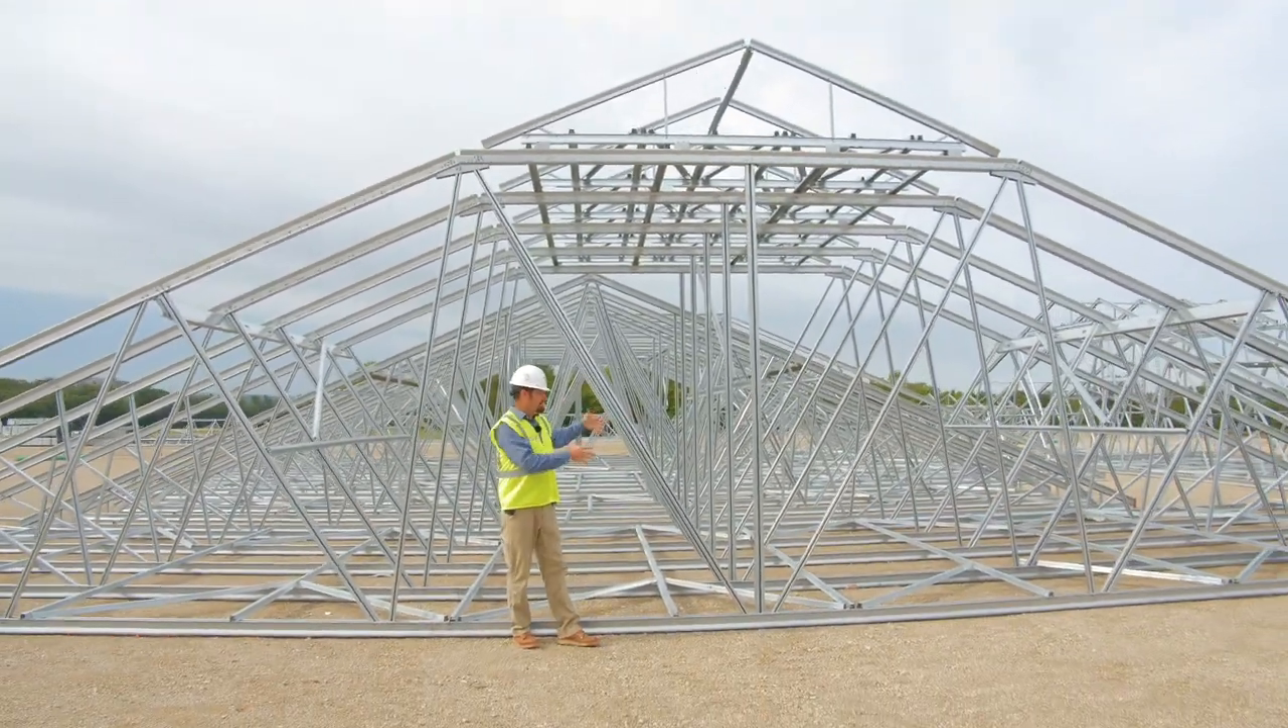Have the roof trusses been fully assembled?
Yes.